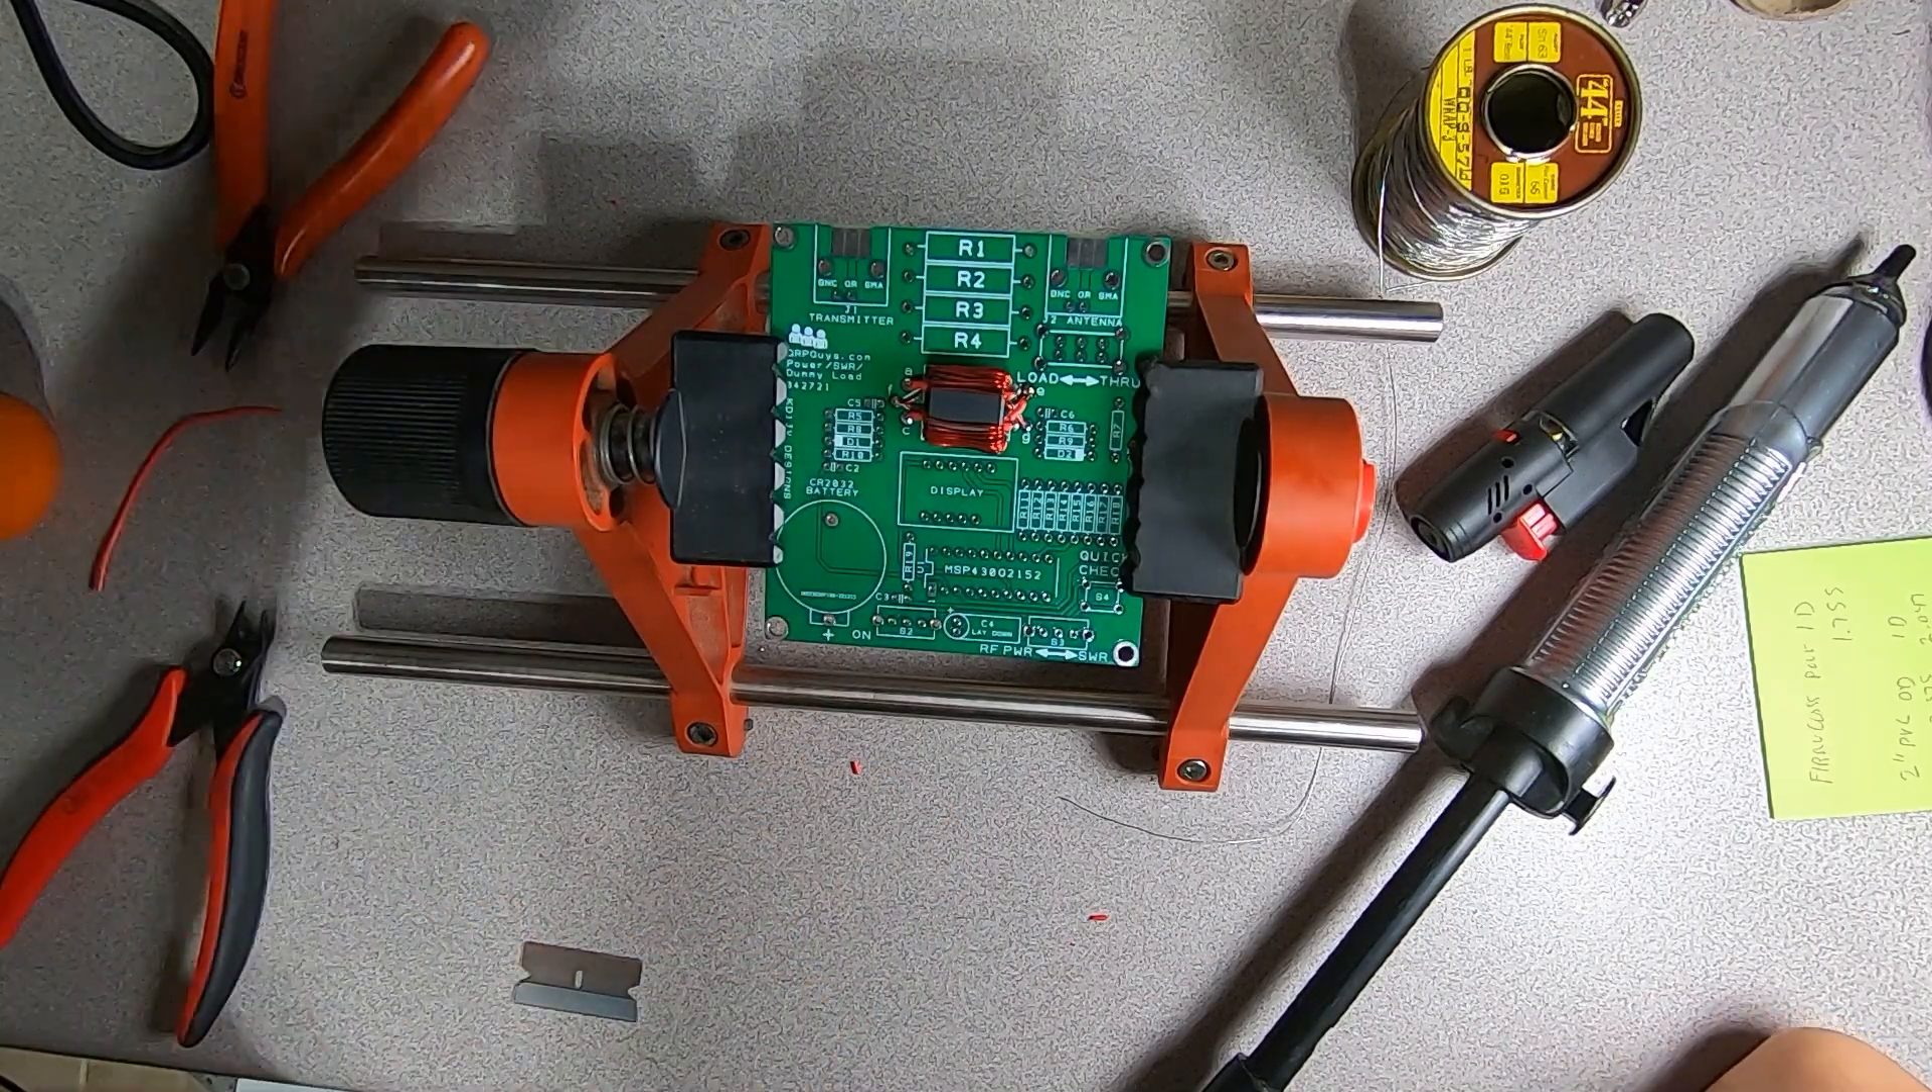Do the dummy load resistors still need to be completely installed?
Yes.